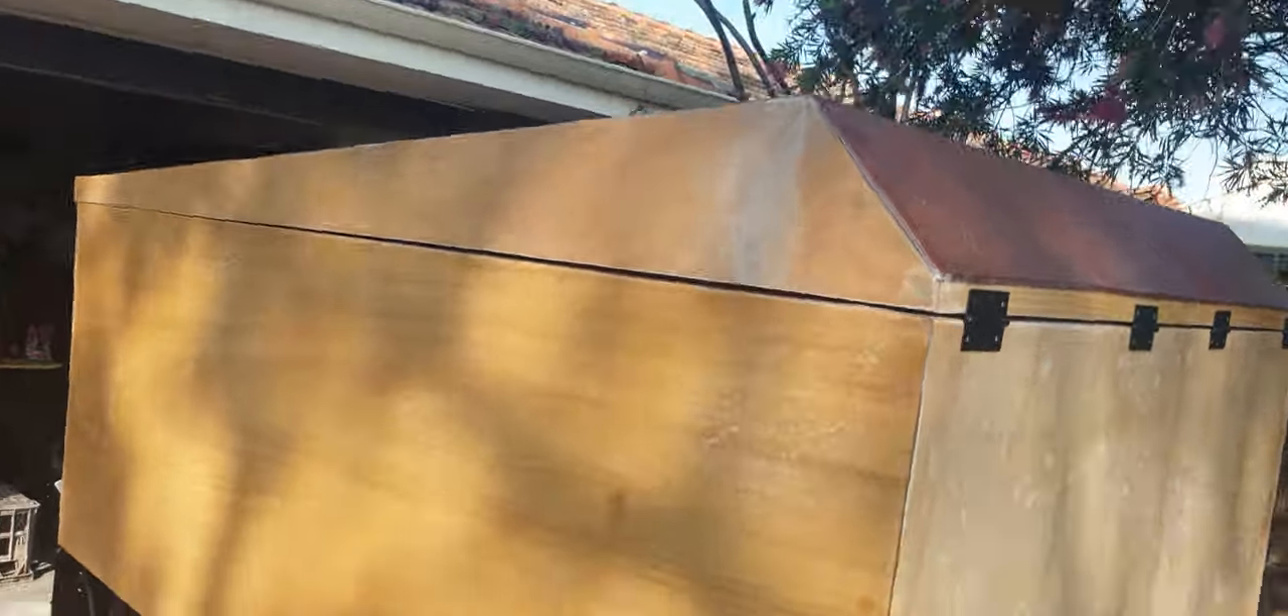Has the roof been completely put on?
Yes.